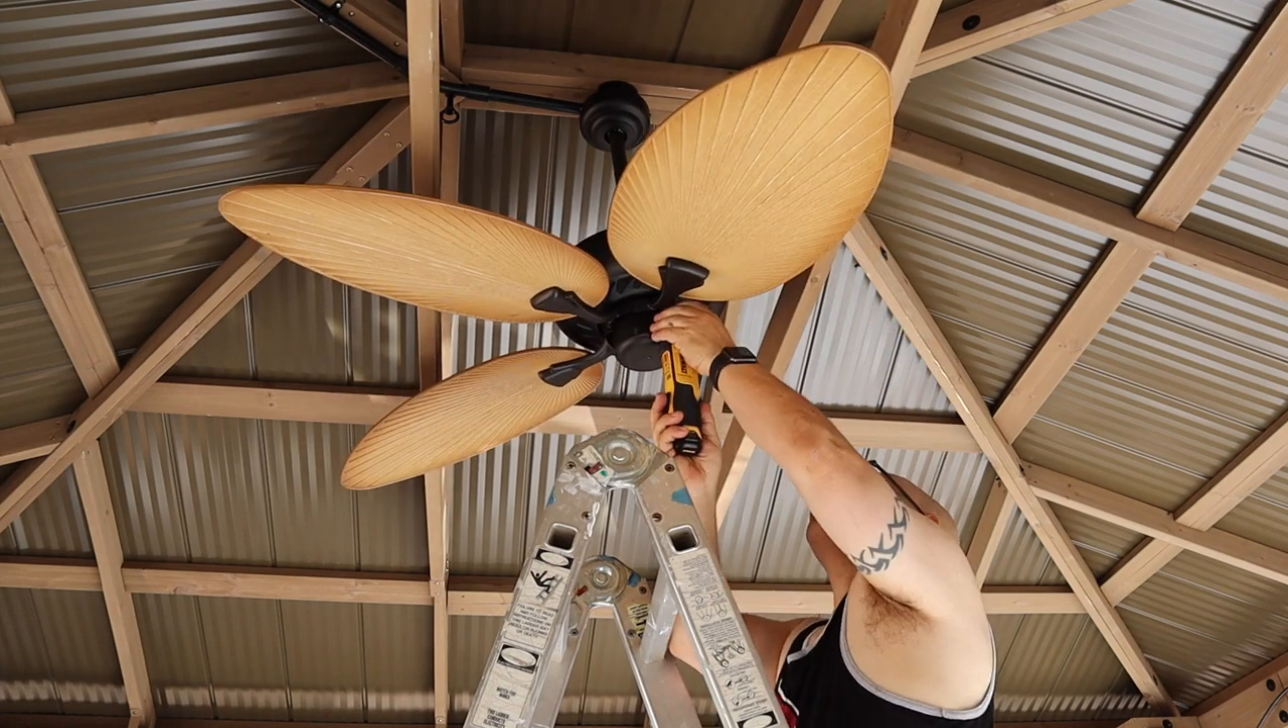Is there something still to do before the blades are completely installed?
Yes.